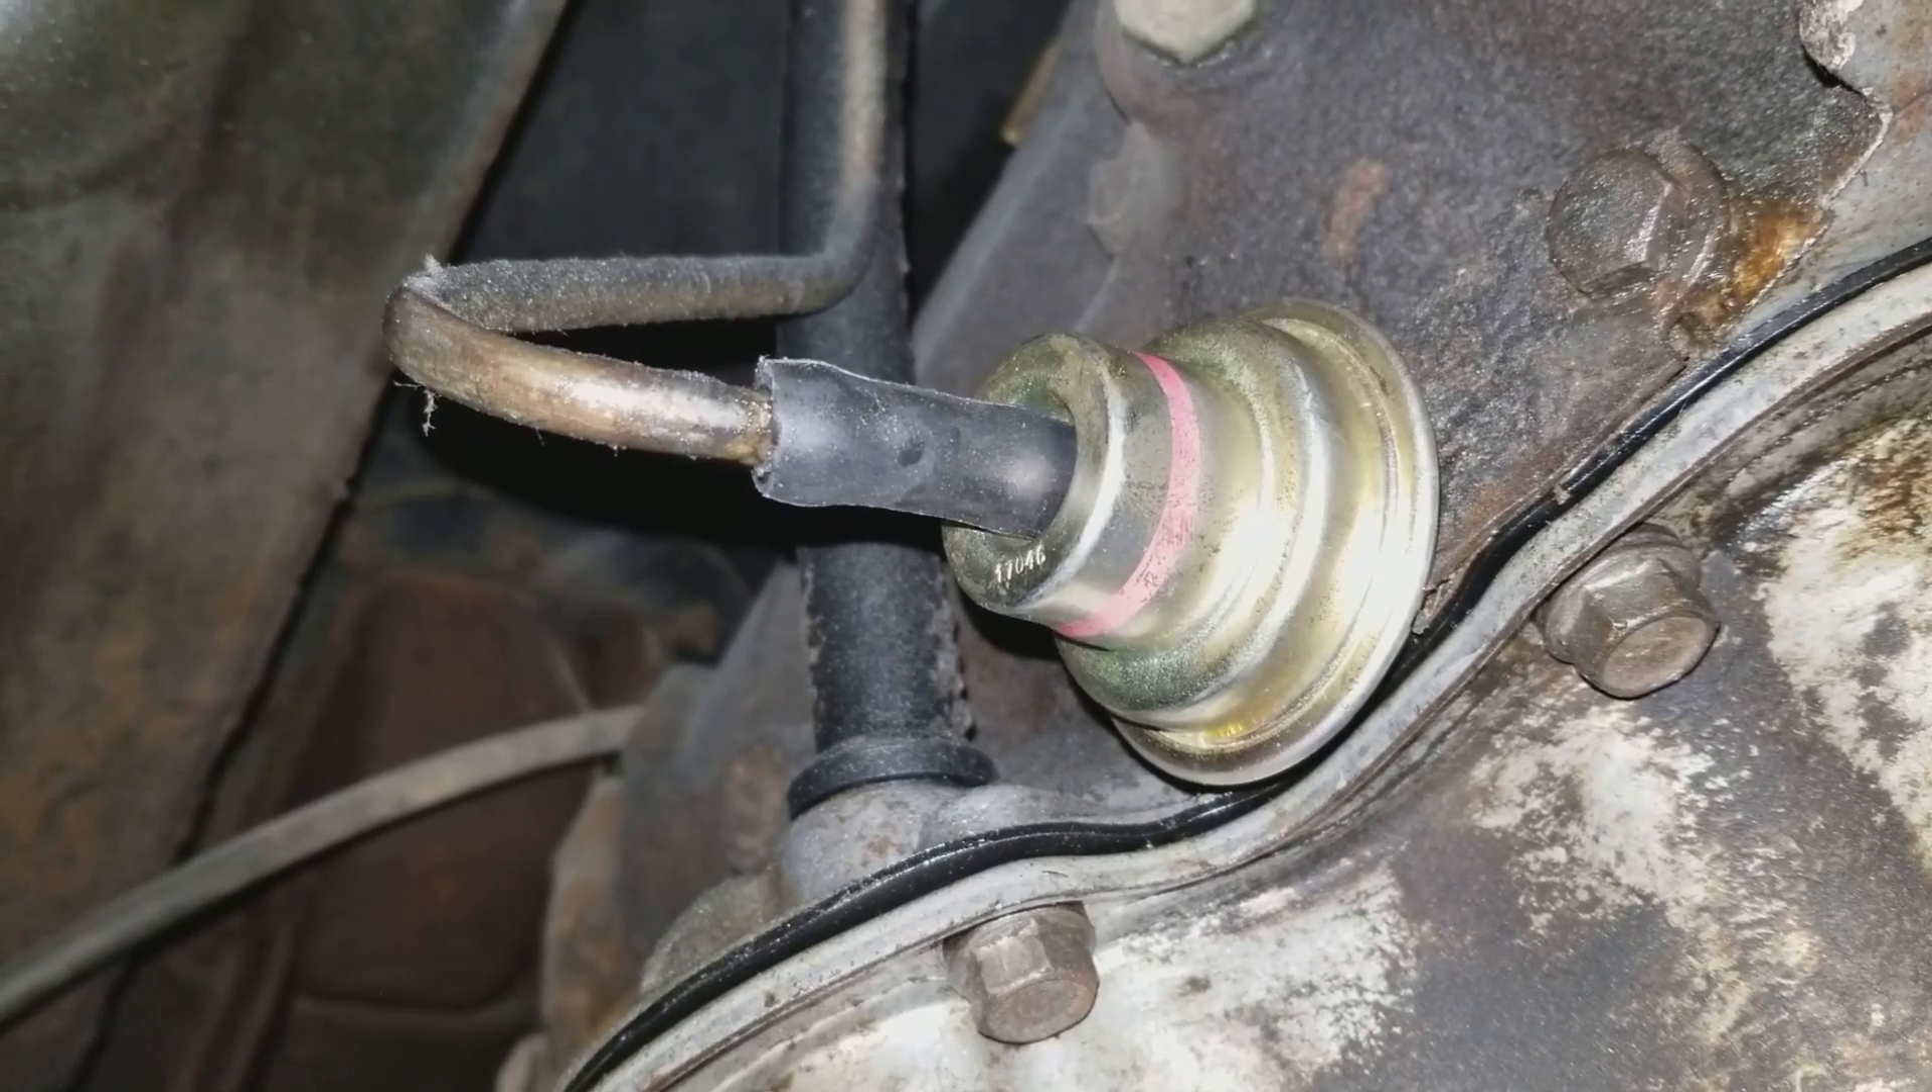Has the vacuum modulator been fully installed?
Yes.